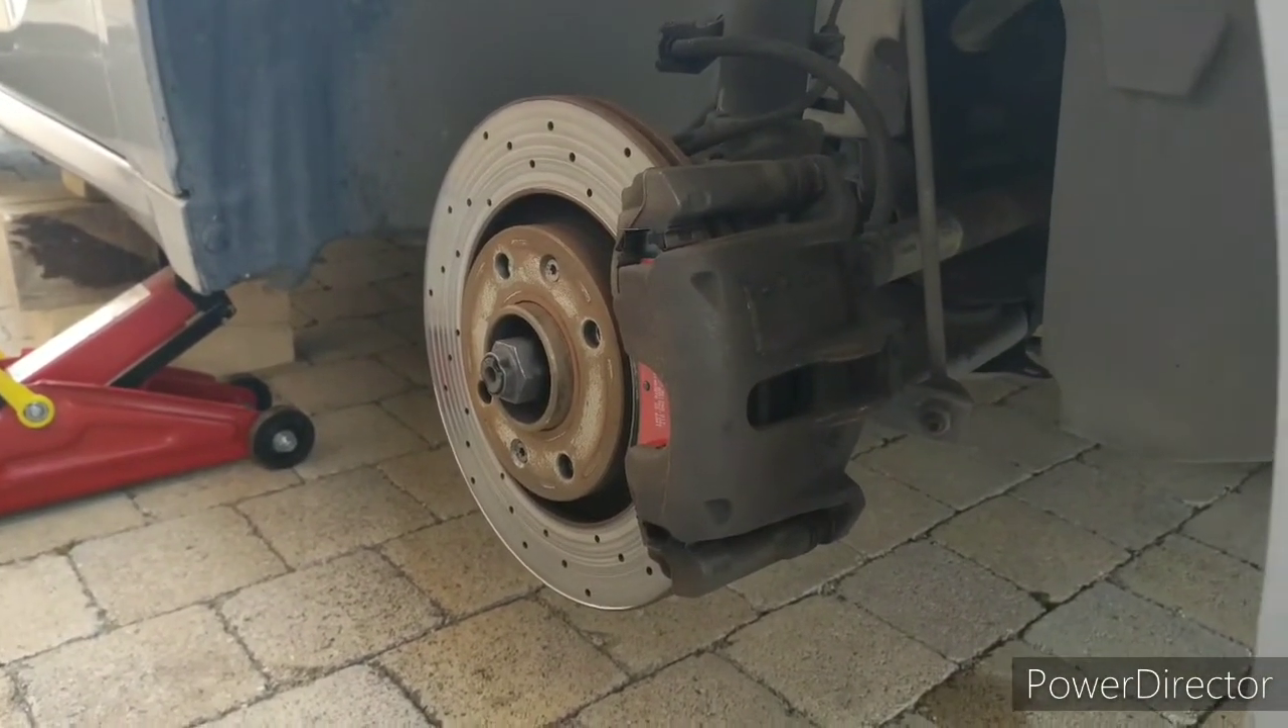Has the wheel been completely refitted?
No.